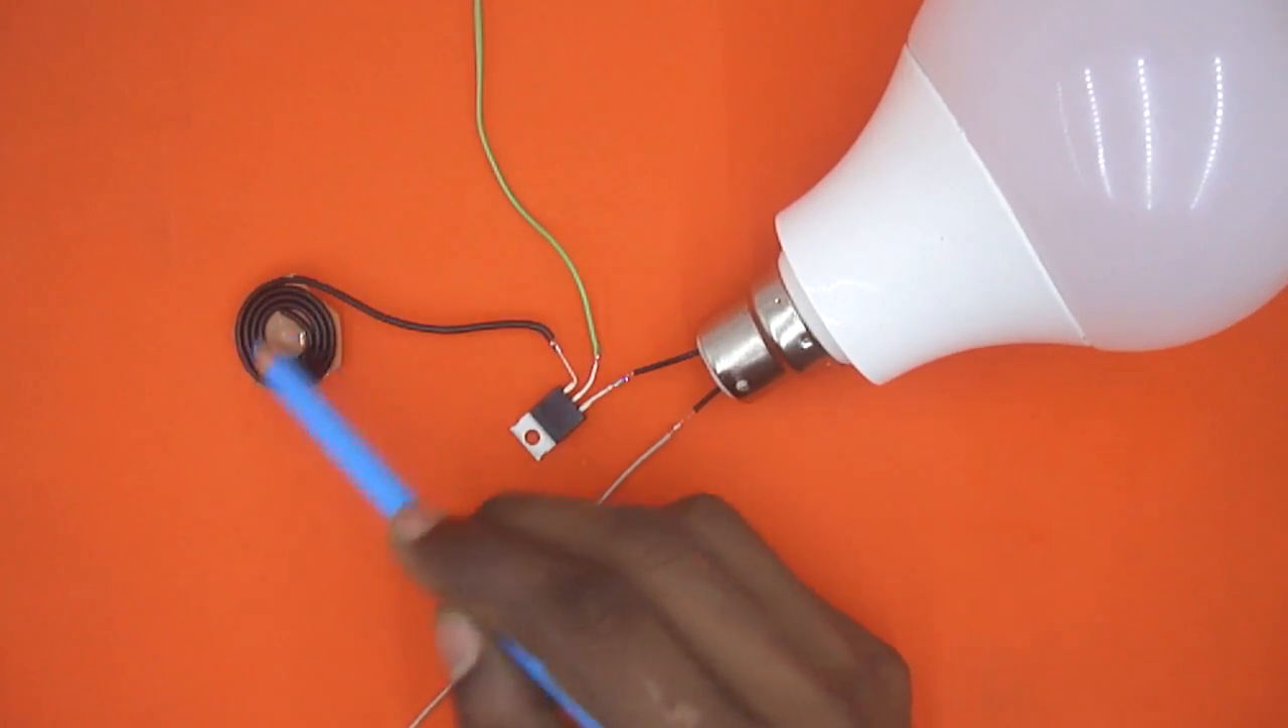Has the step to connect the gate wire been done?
Yes.